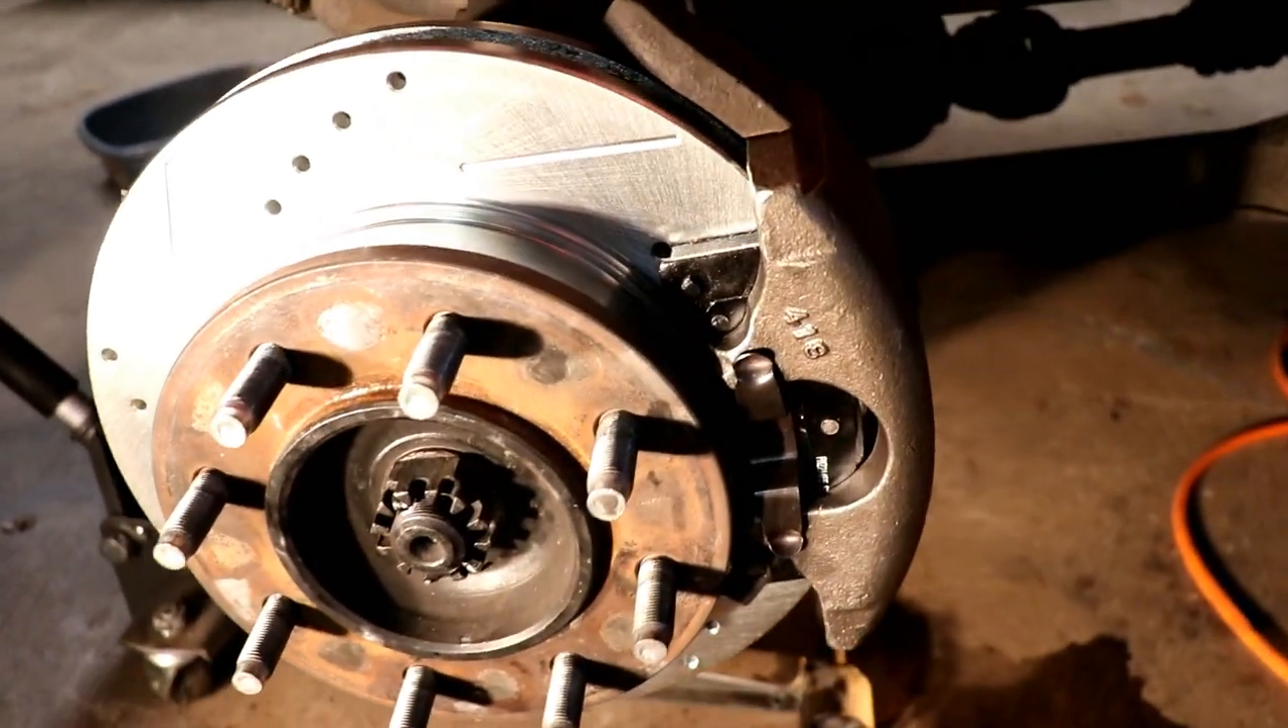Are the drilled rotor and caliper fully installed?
Yes.